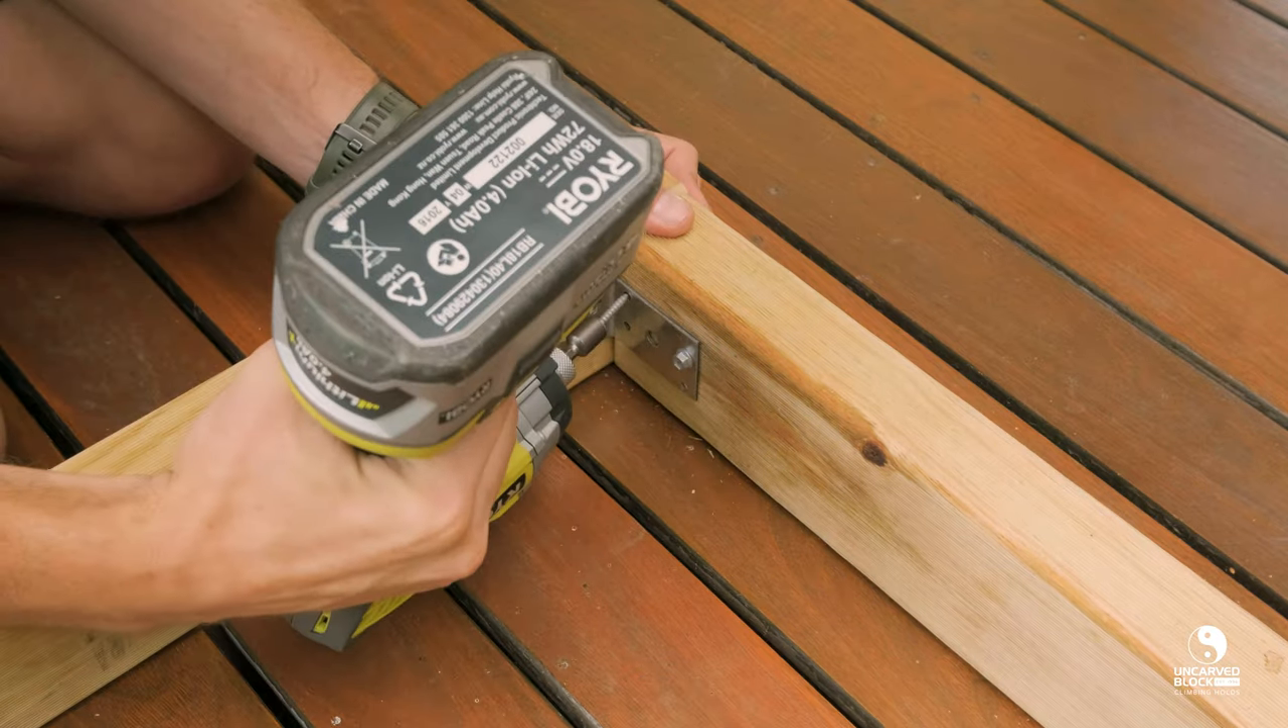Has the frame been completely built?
No.